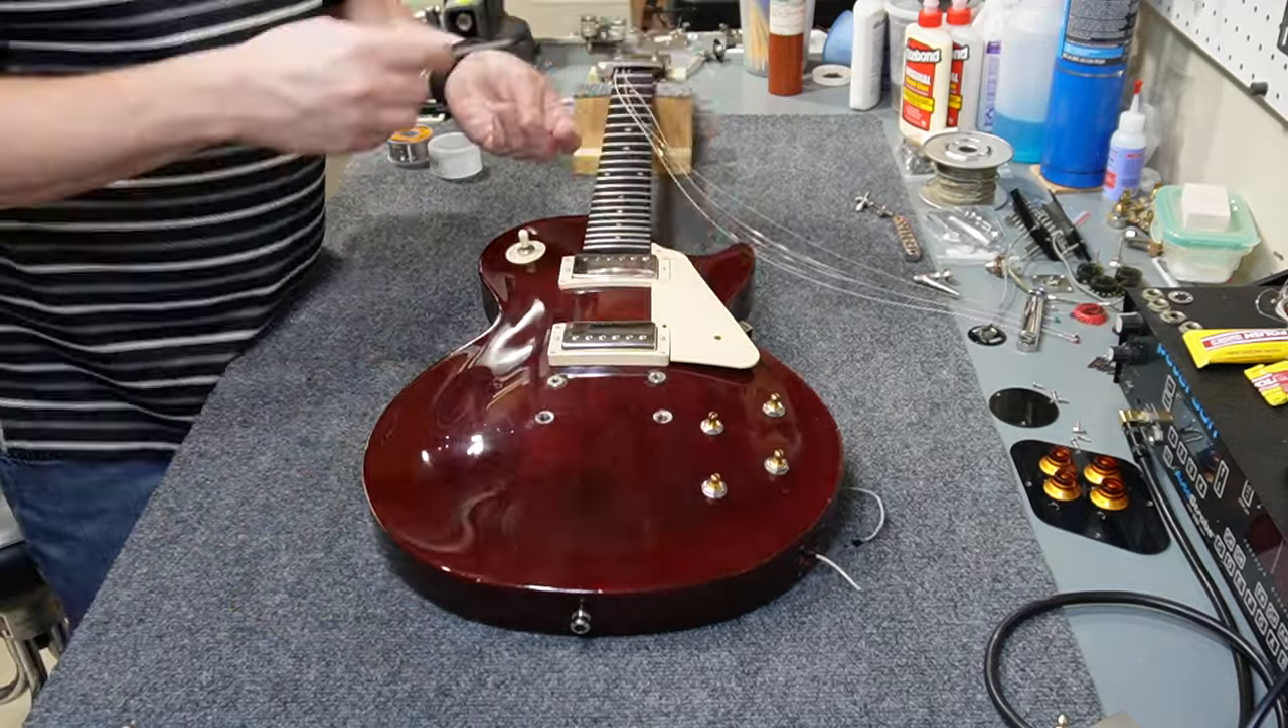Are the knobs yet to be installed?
Yes.